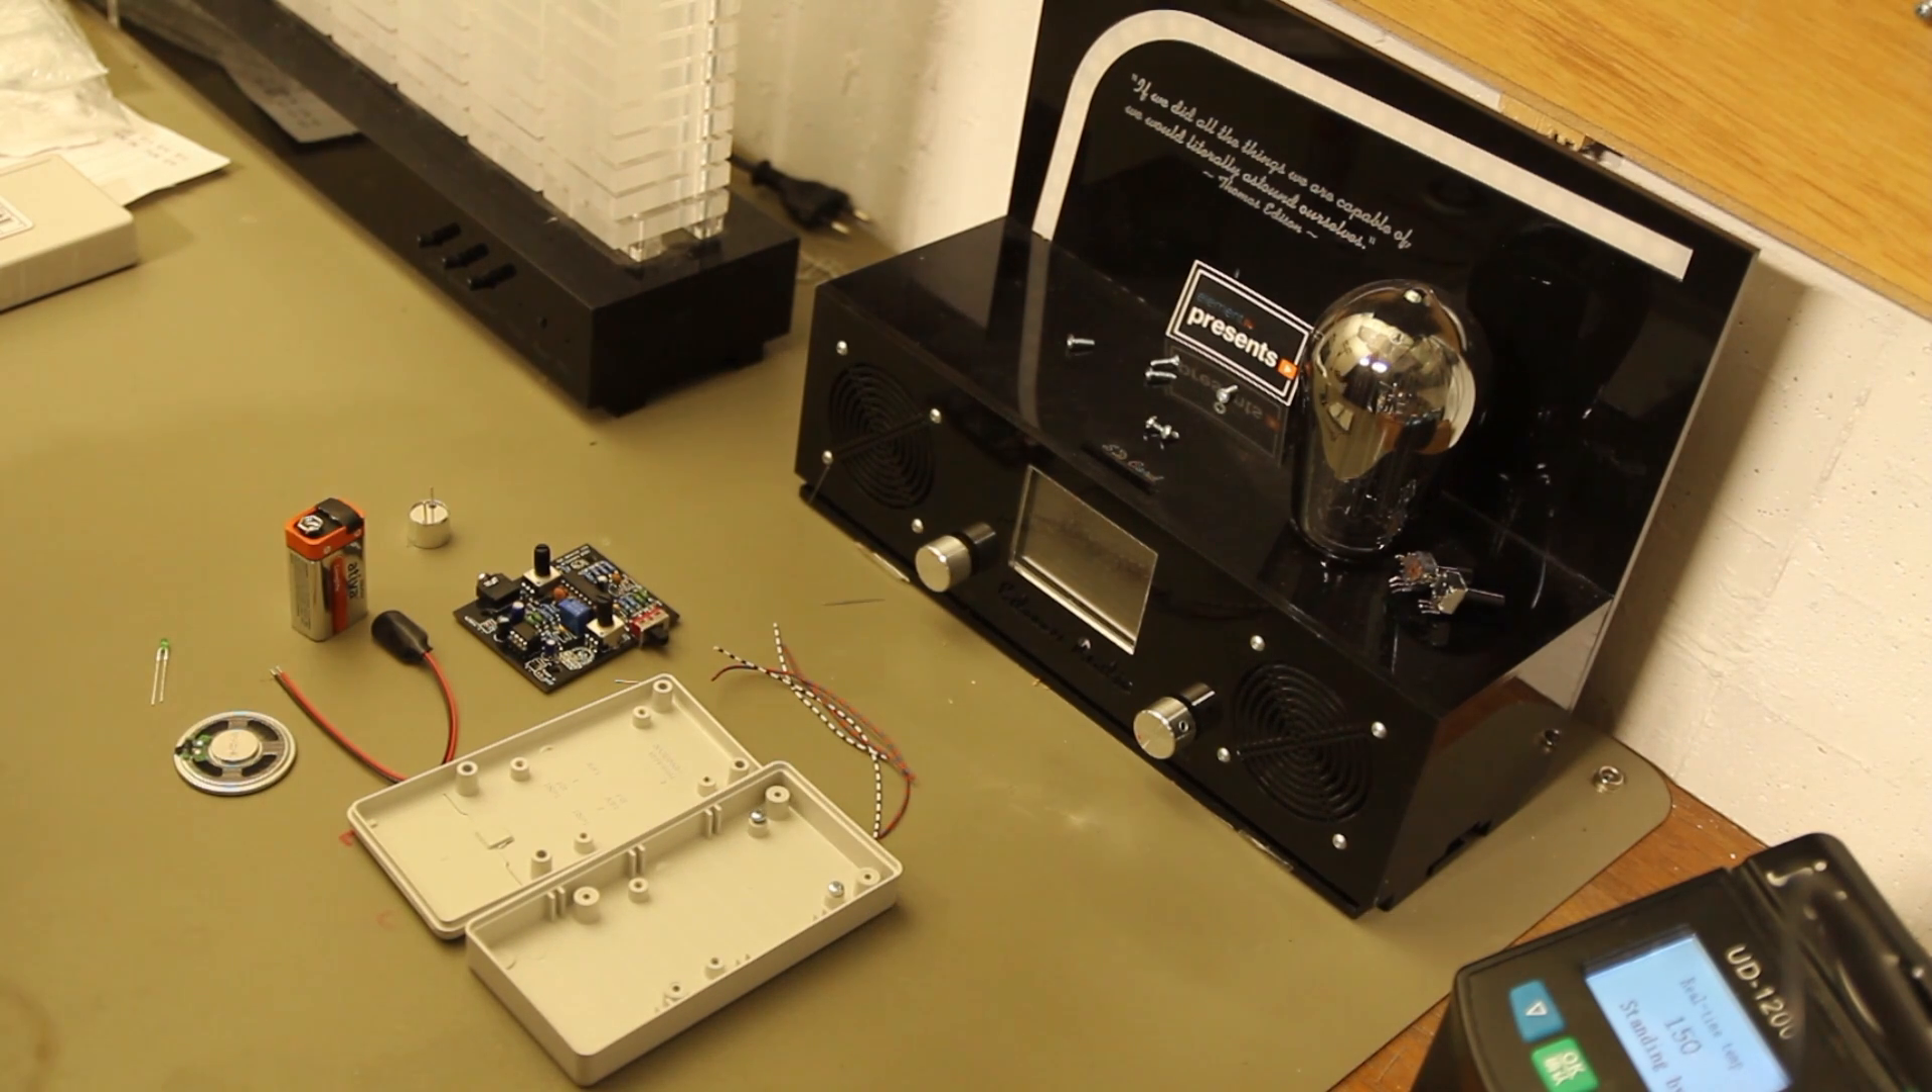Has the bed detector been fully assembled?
No.